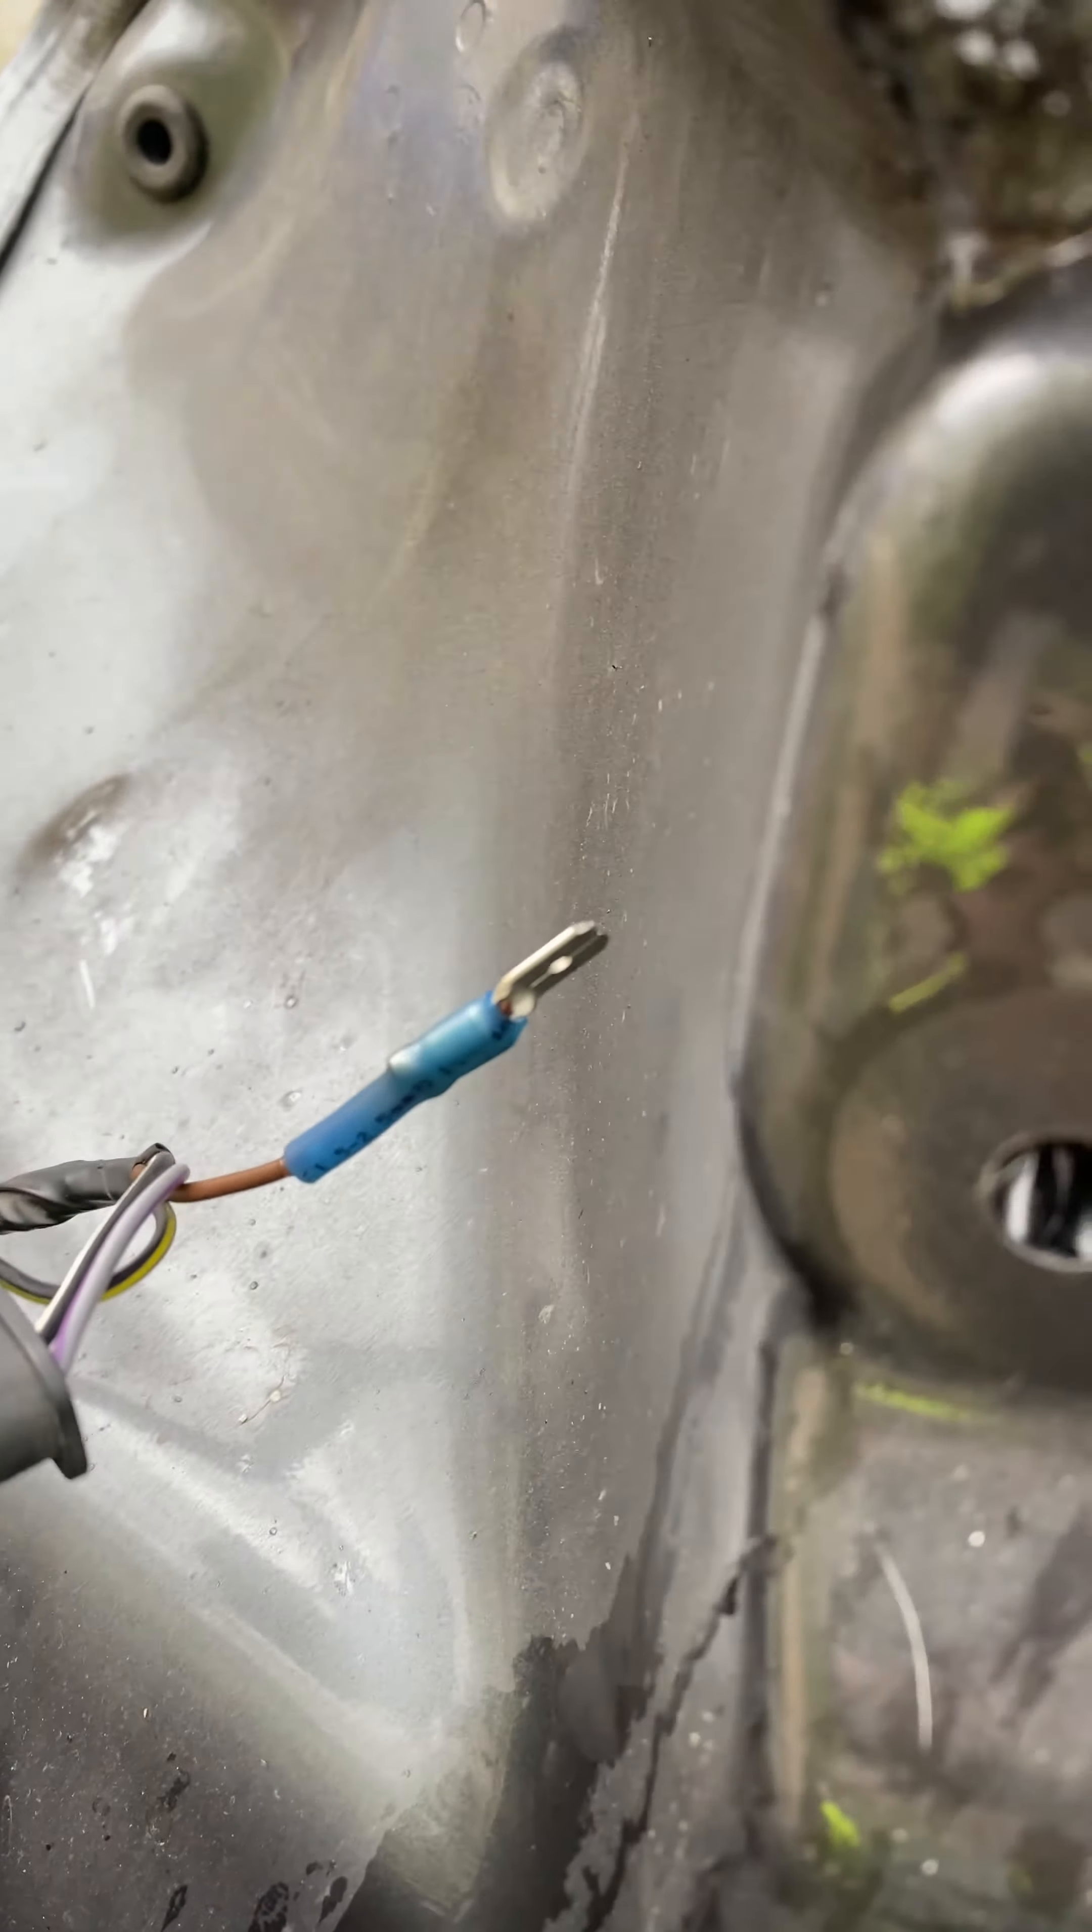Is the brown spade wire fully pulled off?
Yes.